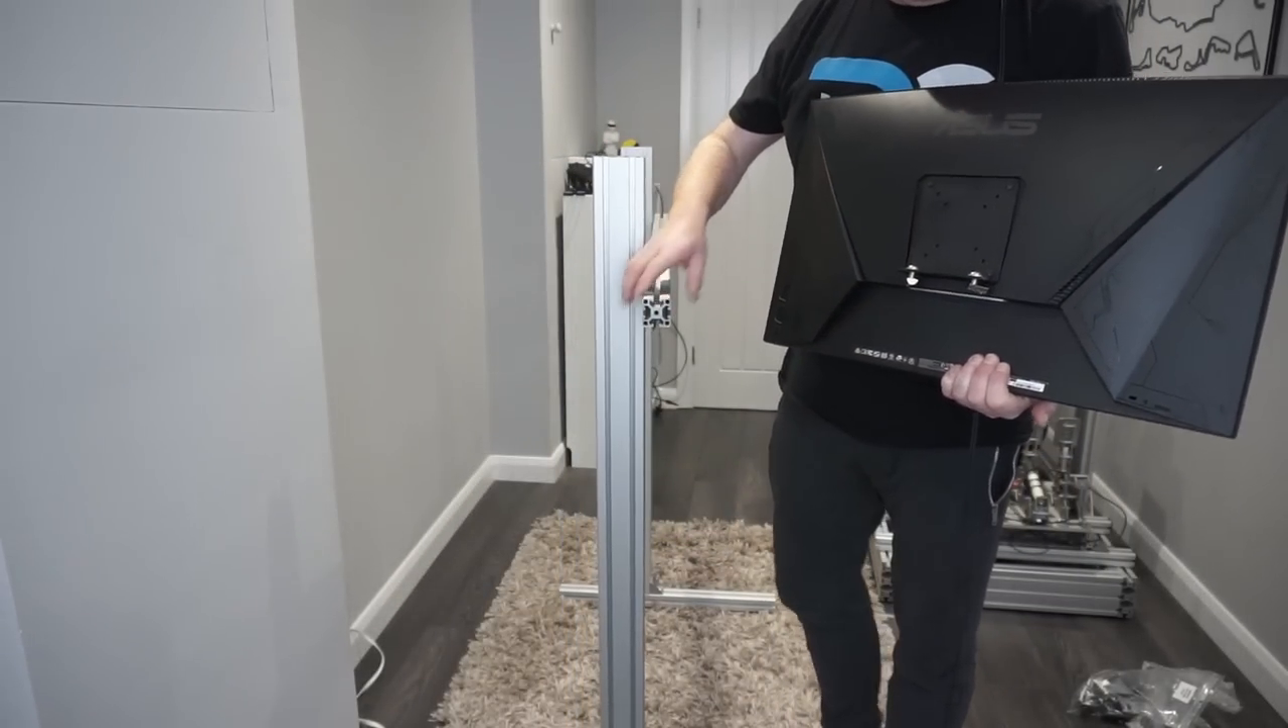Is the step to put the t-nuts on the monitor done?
Yes.